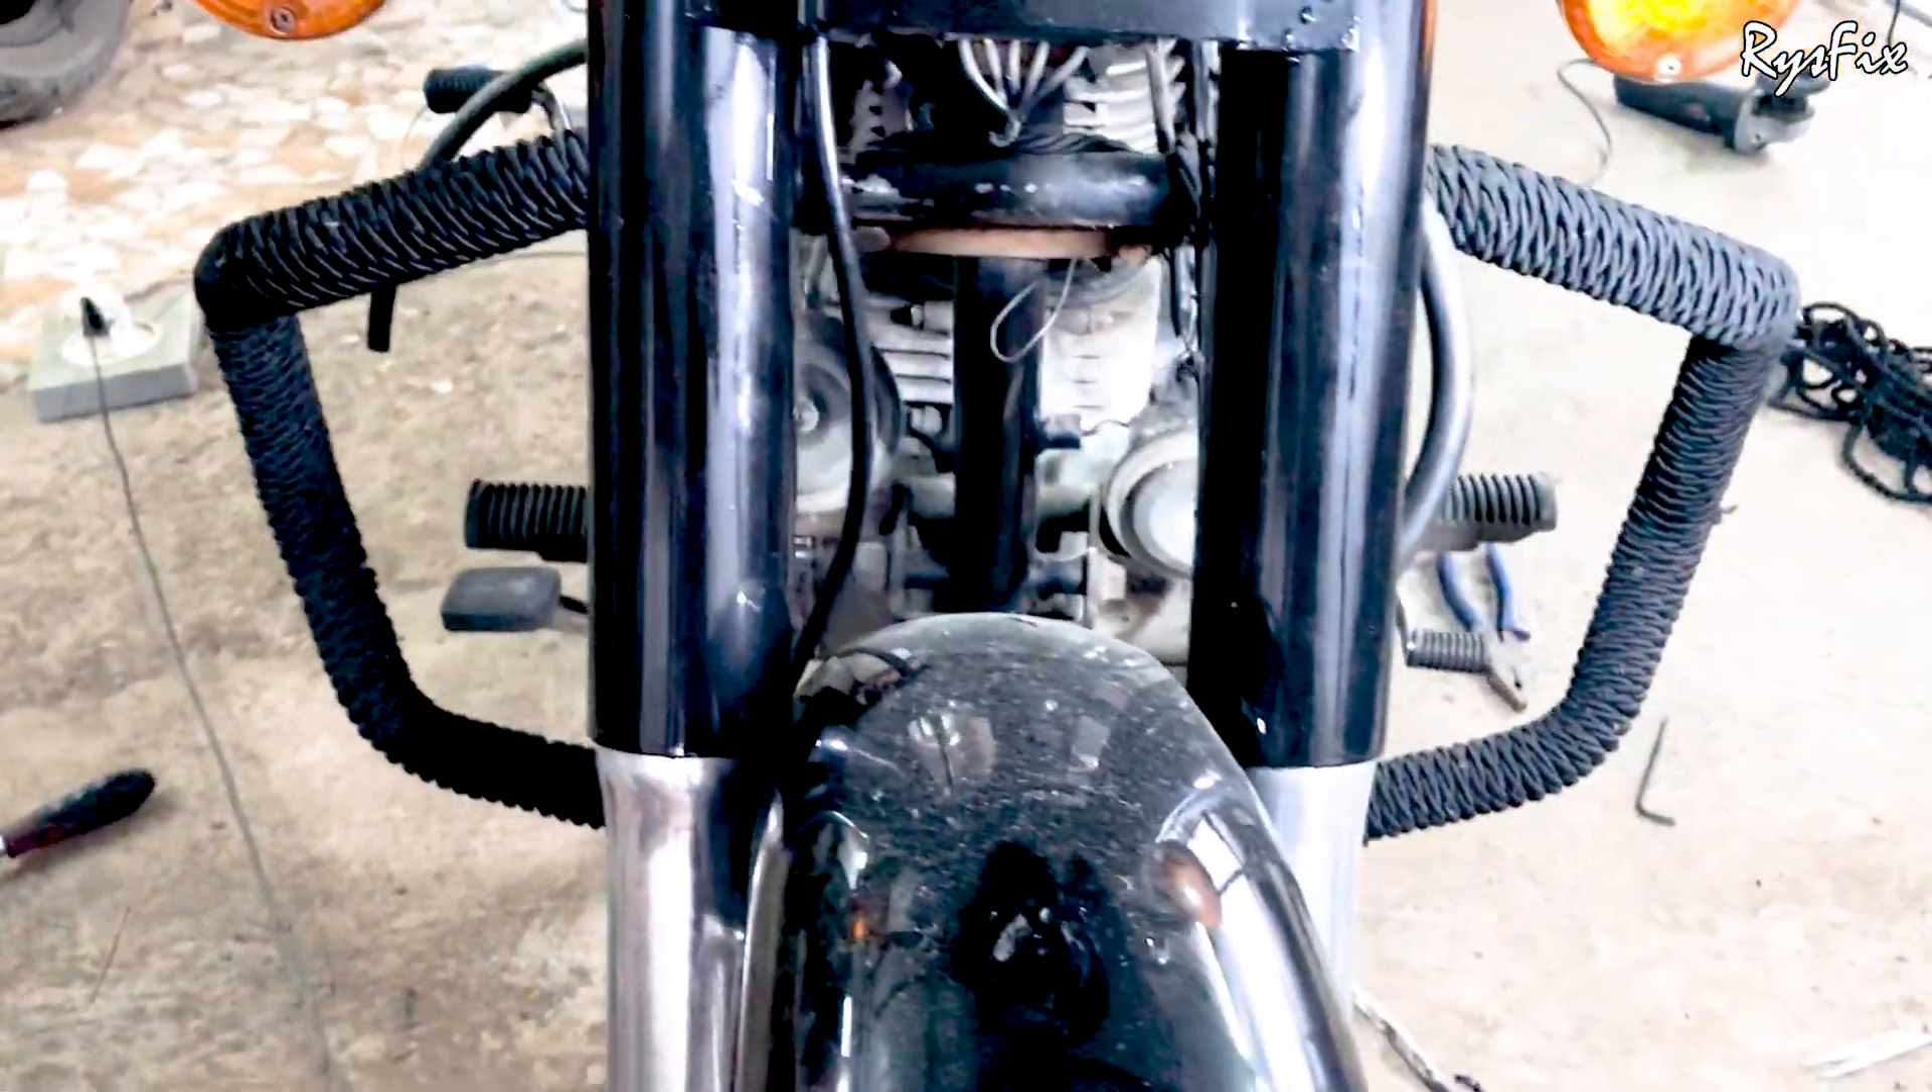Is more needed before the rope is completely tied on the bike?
No.